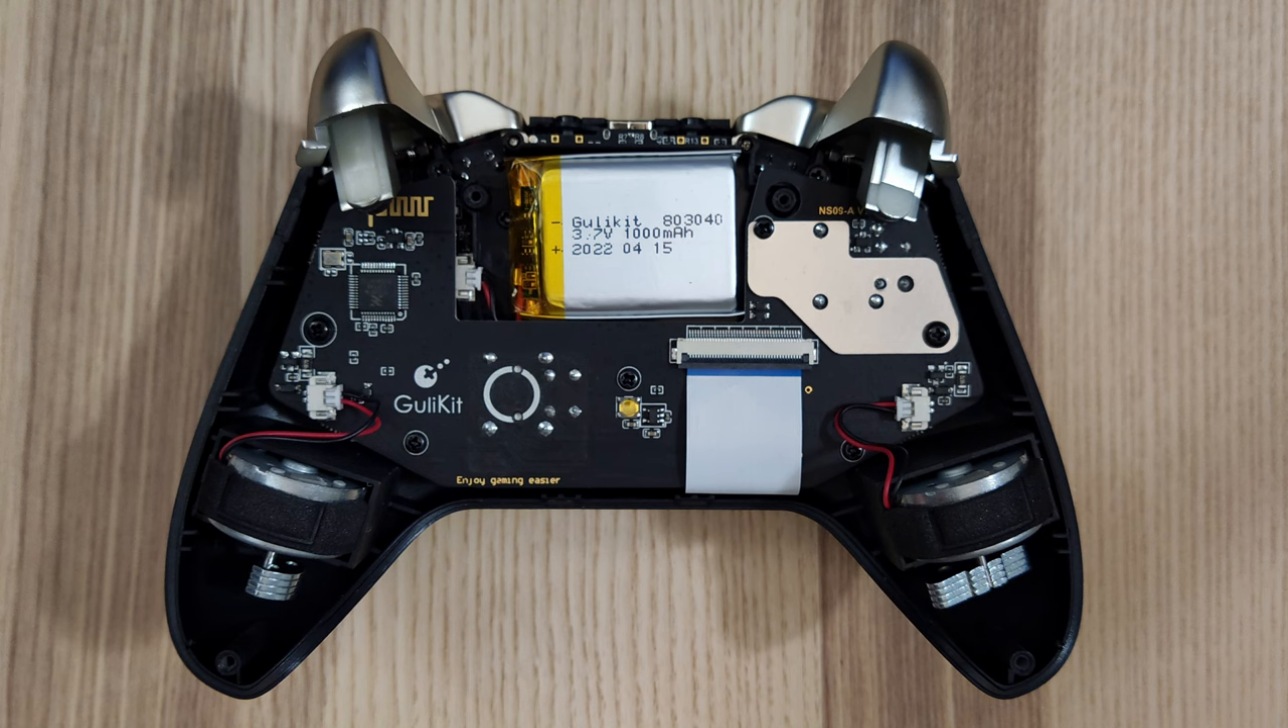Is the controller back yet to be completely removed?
No.